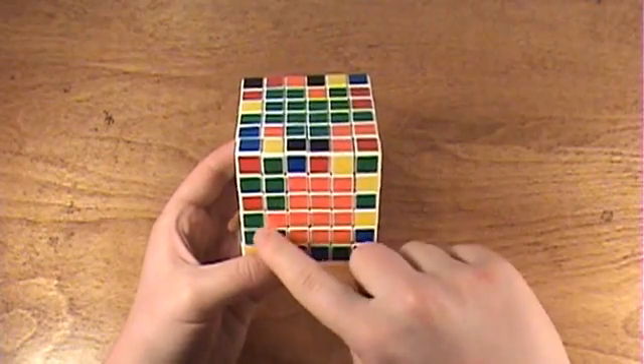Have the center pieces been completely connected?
No.